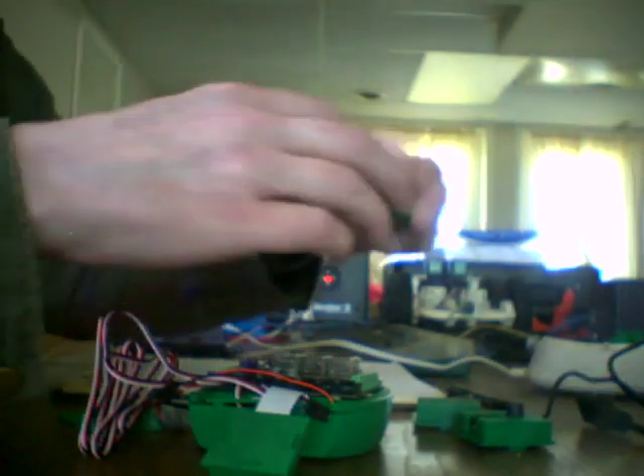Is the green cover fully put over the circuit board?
No.